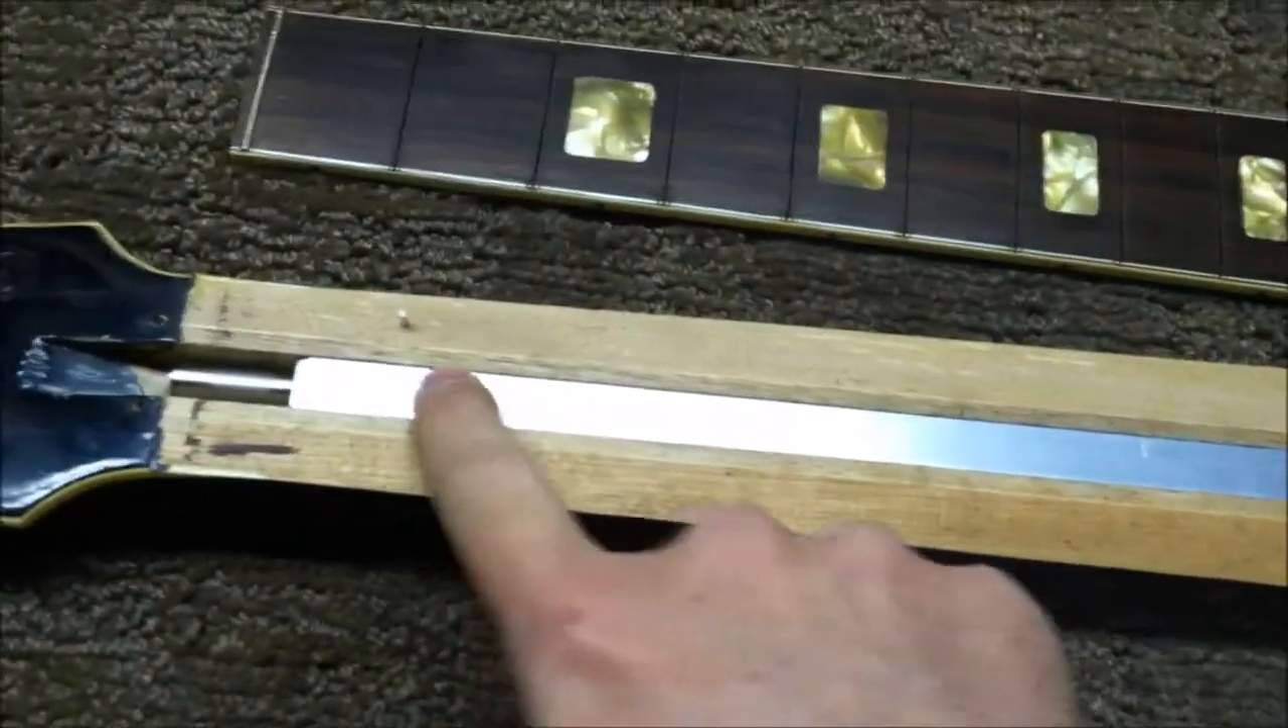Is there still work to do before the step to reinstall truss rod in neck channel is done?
No.